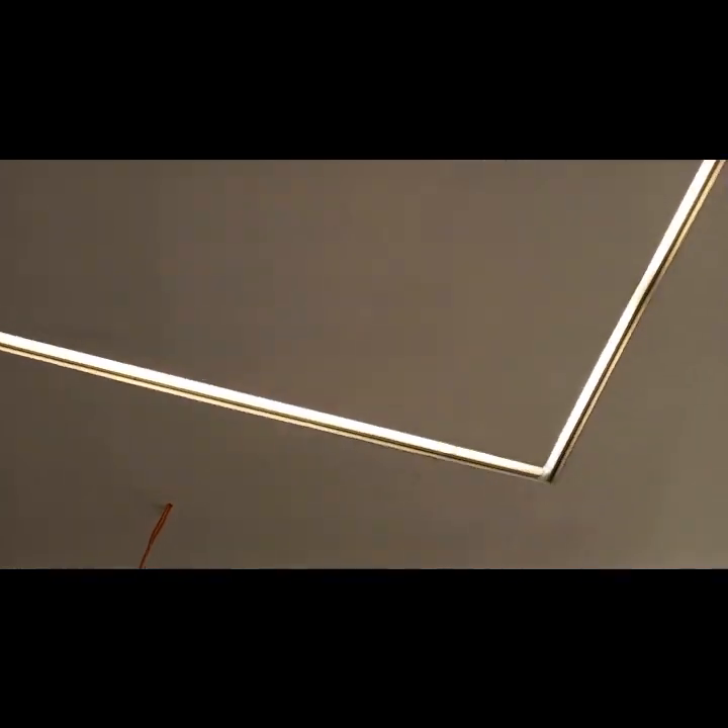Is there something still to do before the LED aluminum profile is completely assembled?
No.